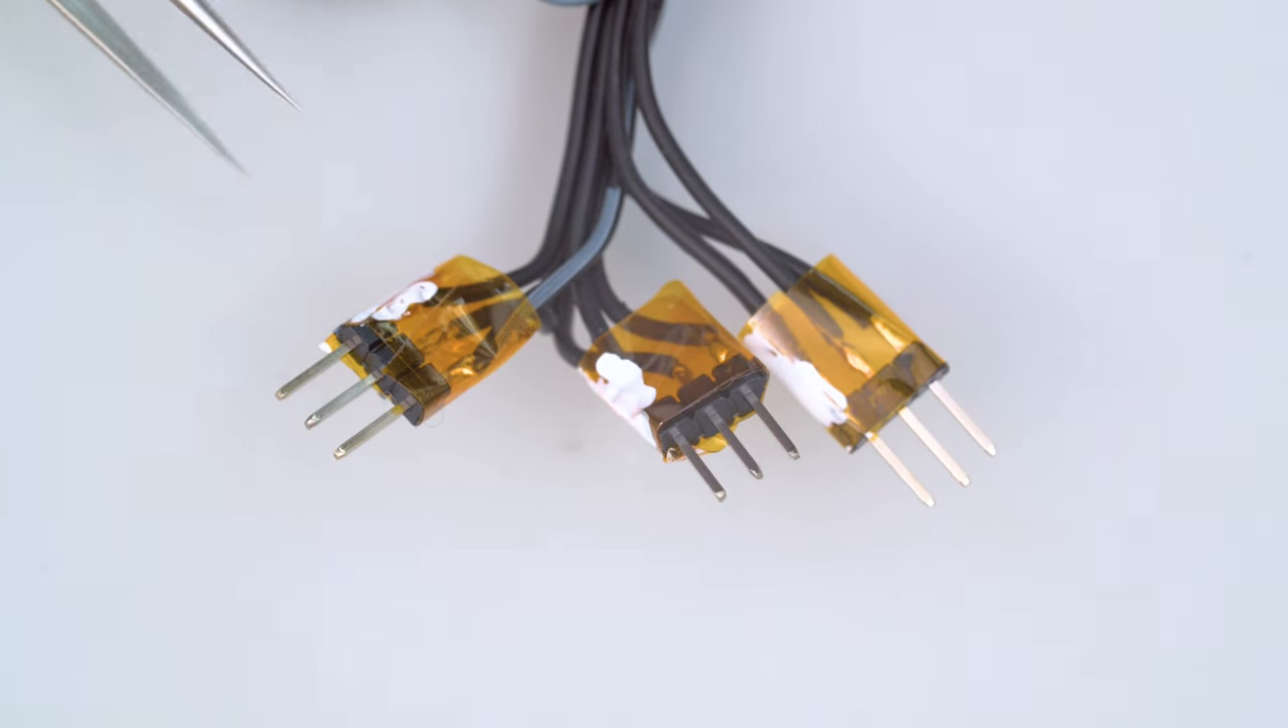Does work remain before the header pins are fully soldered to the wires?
No.